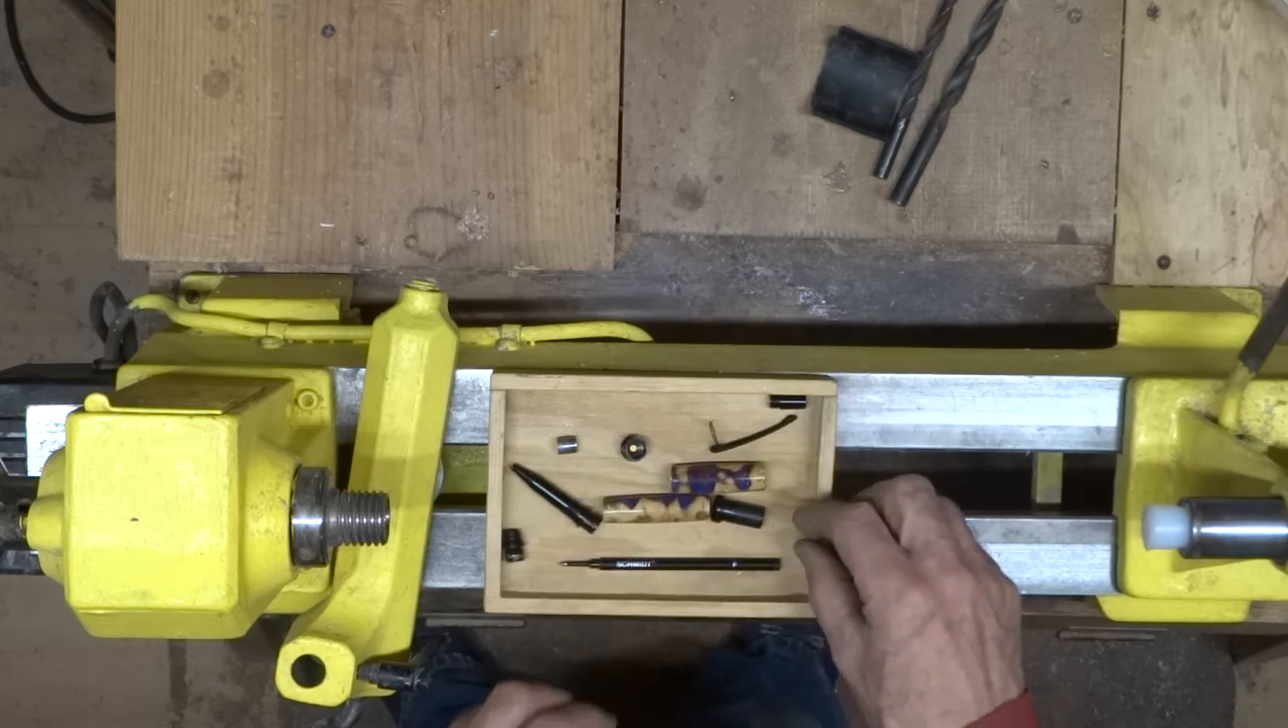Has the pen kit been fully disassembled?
Yes.